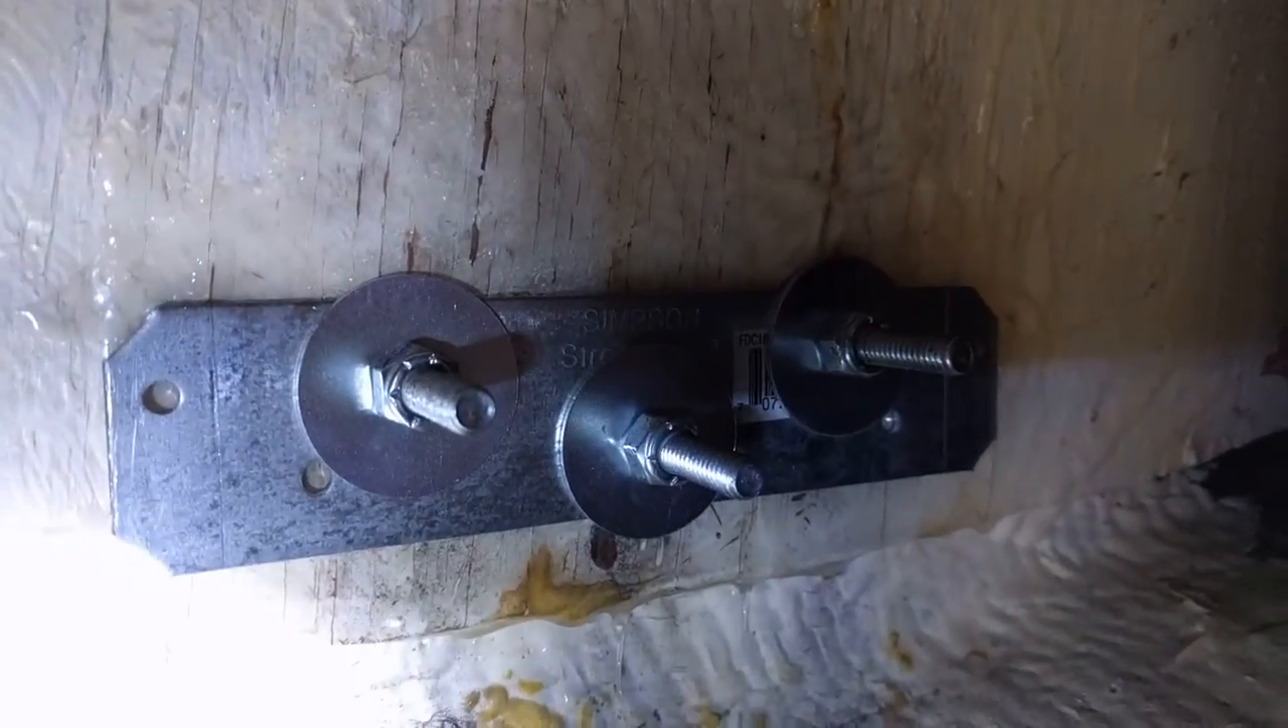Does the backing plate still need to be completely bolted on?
No.